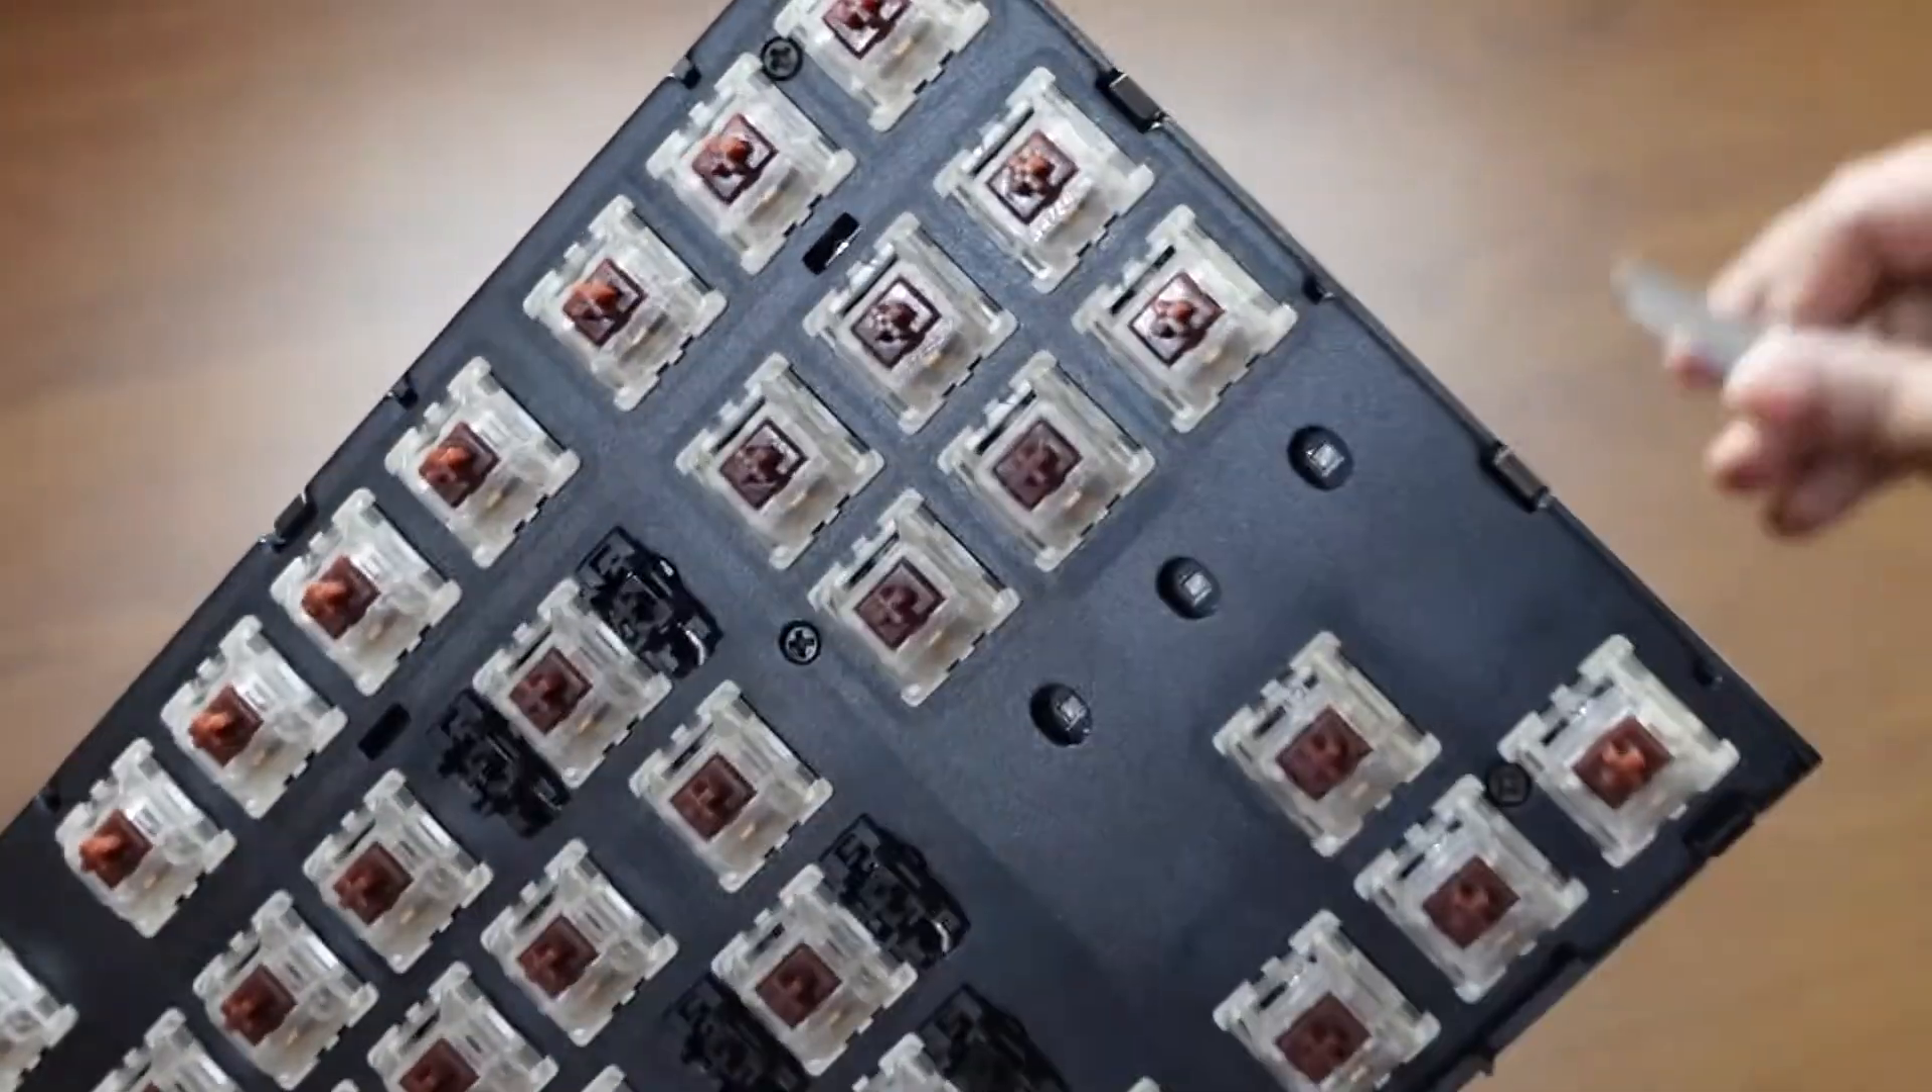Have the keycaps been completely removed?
Yes.